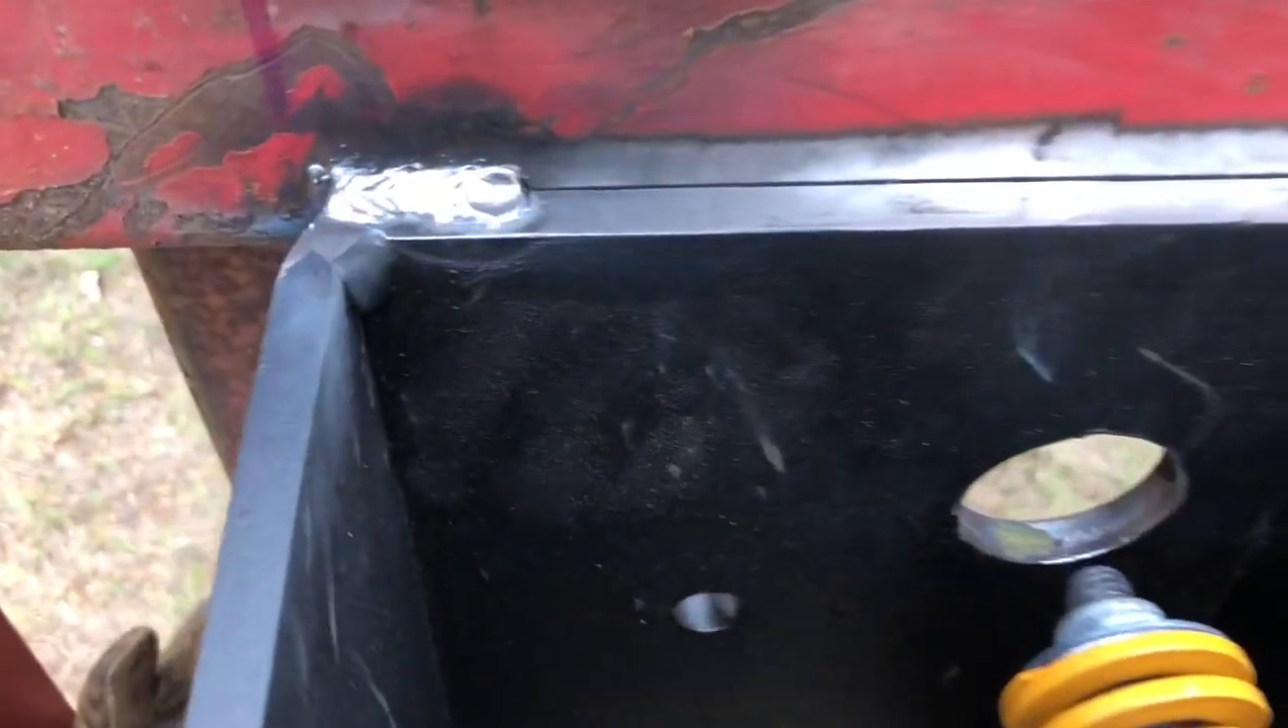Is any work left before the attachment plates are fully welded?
Yes.